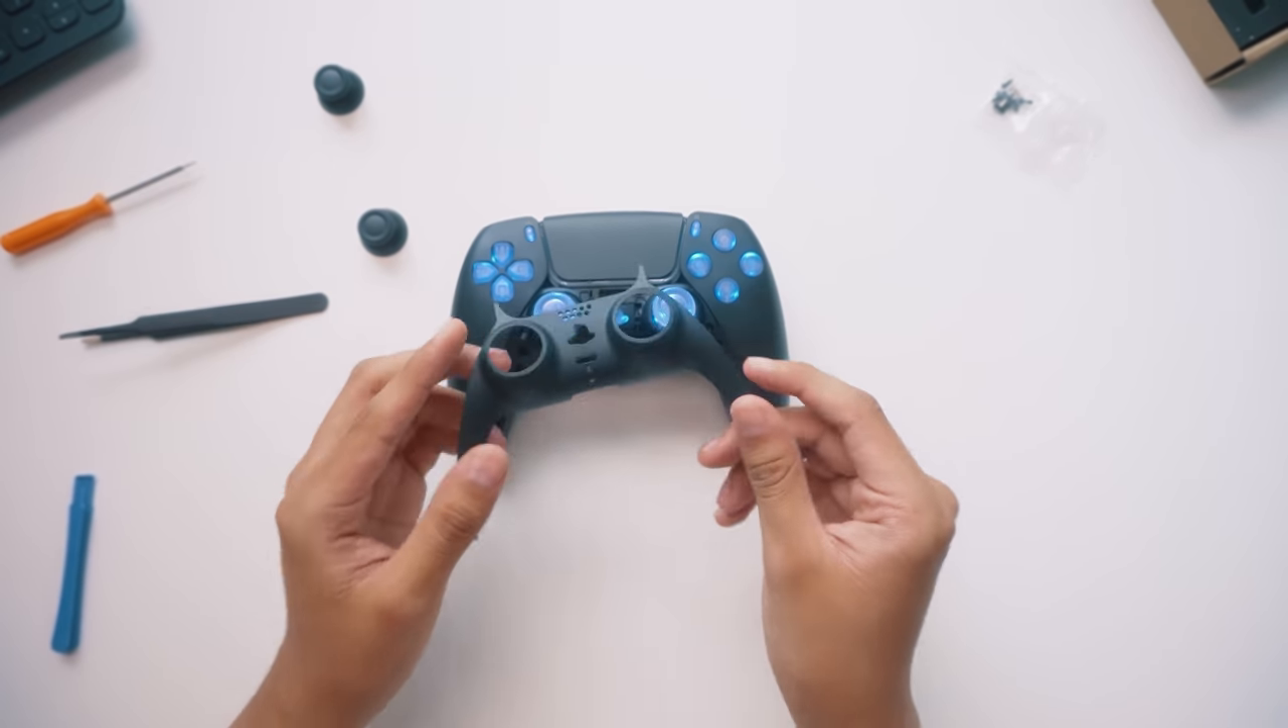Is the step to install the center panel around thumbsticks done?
No.